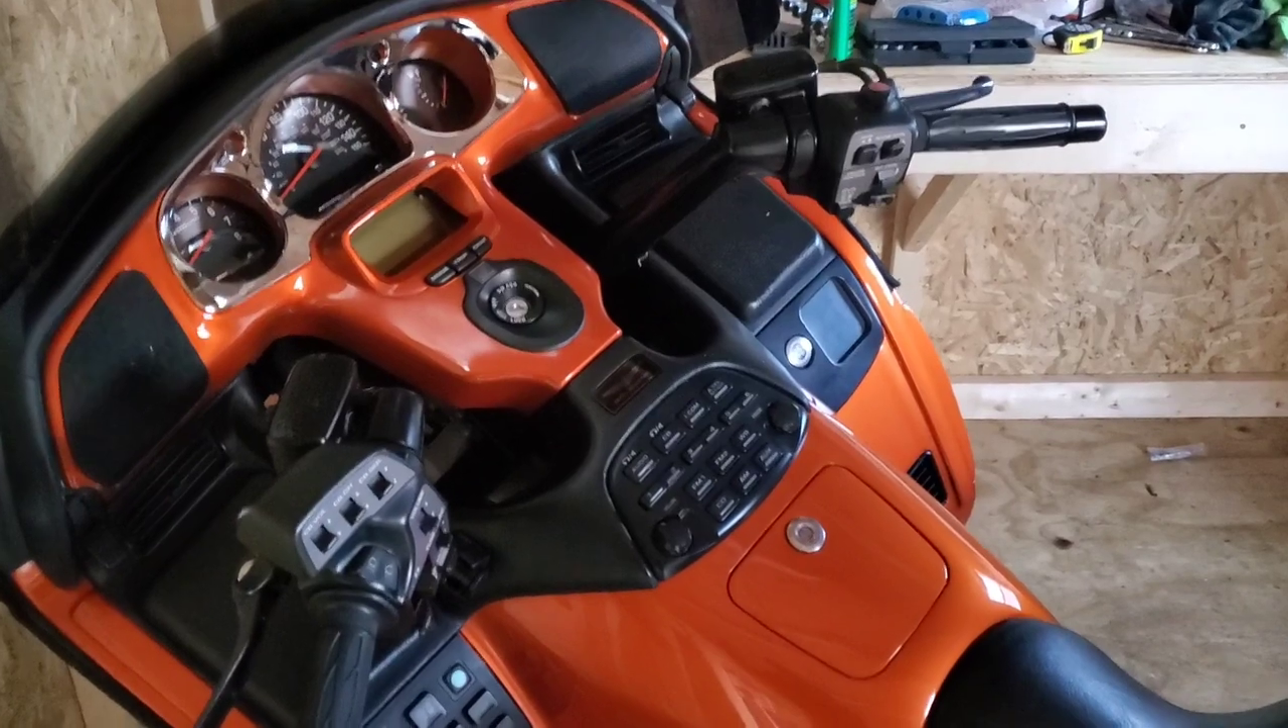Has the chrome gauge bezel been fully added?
Yes.